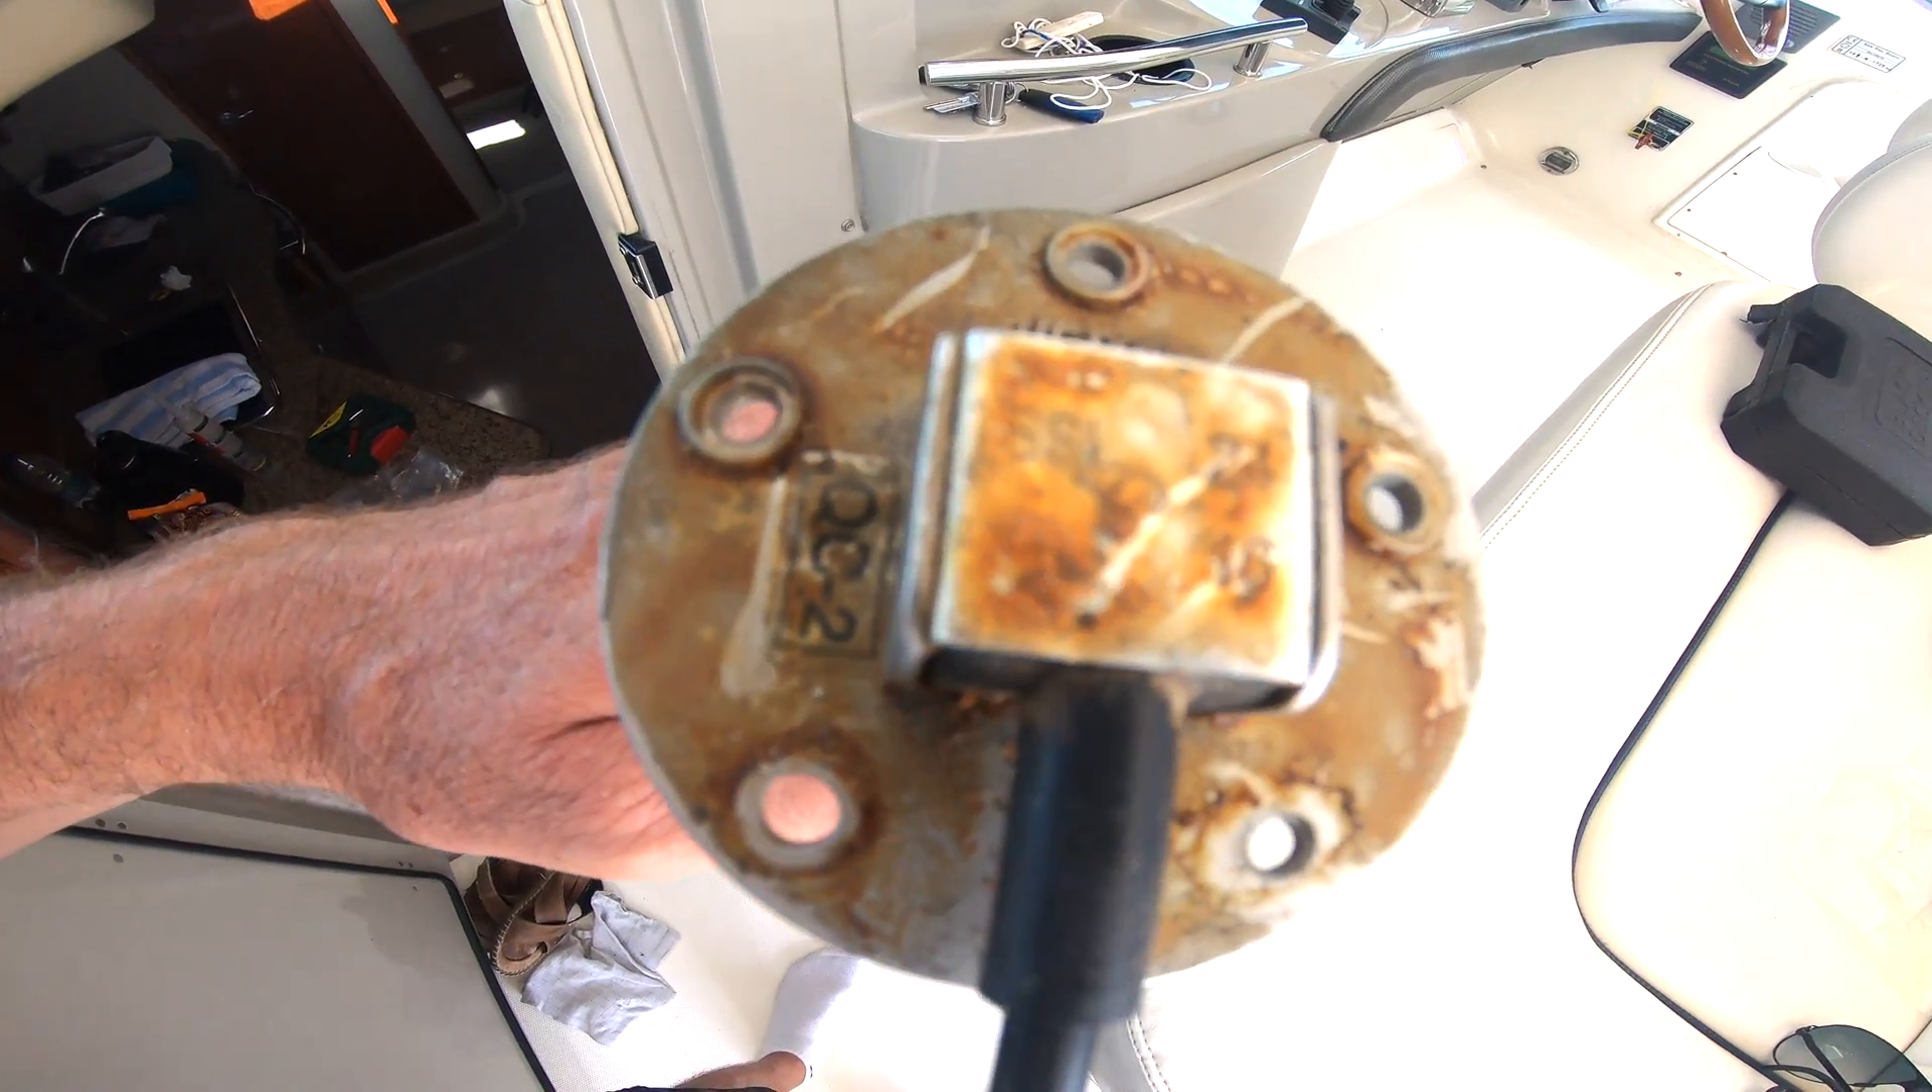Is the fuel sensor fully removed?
Yes.